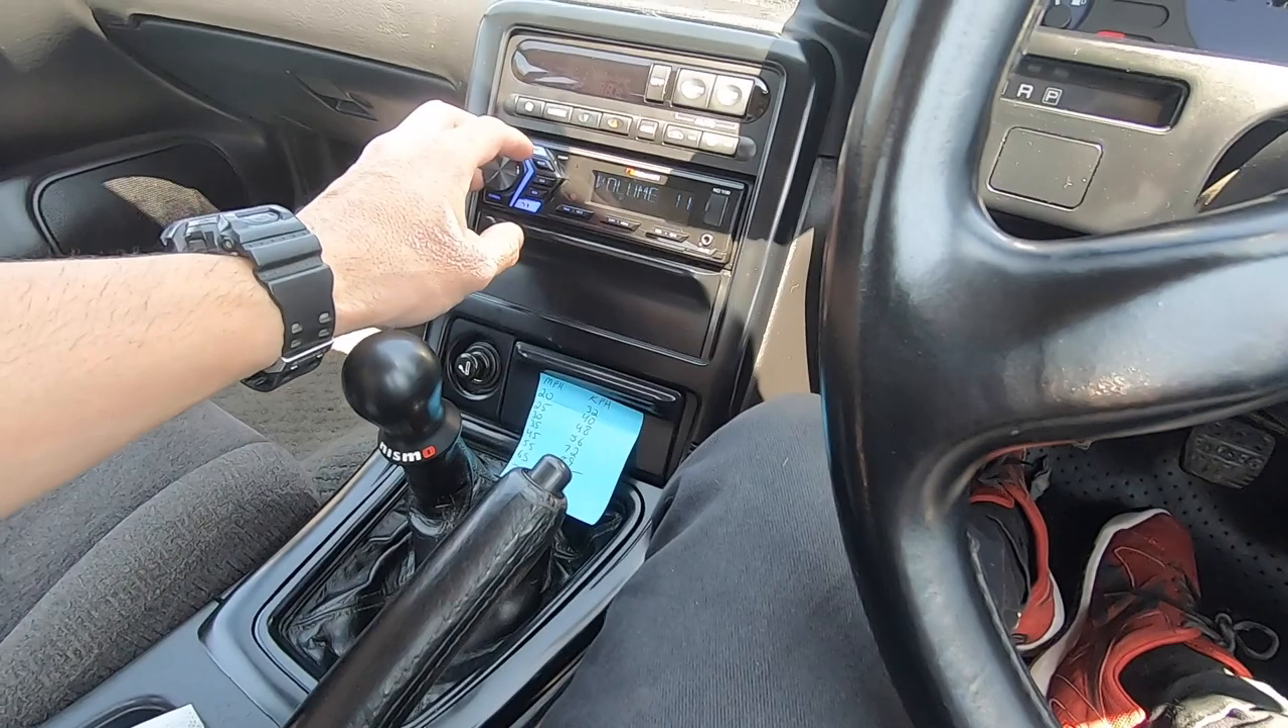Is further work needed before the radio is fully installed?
No.